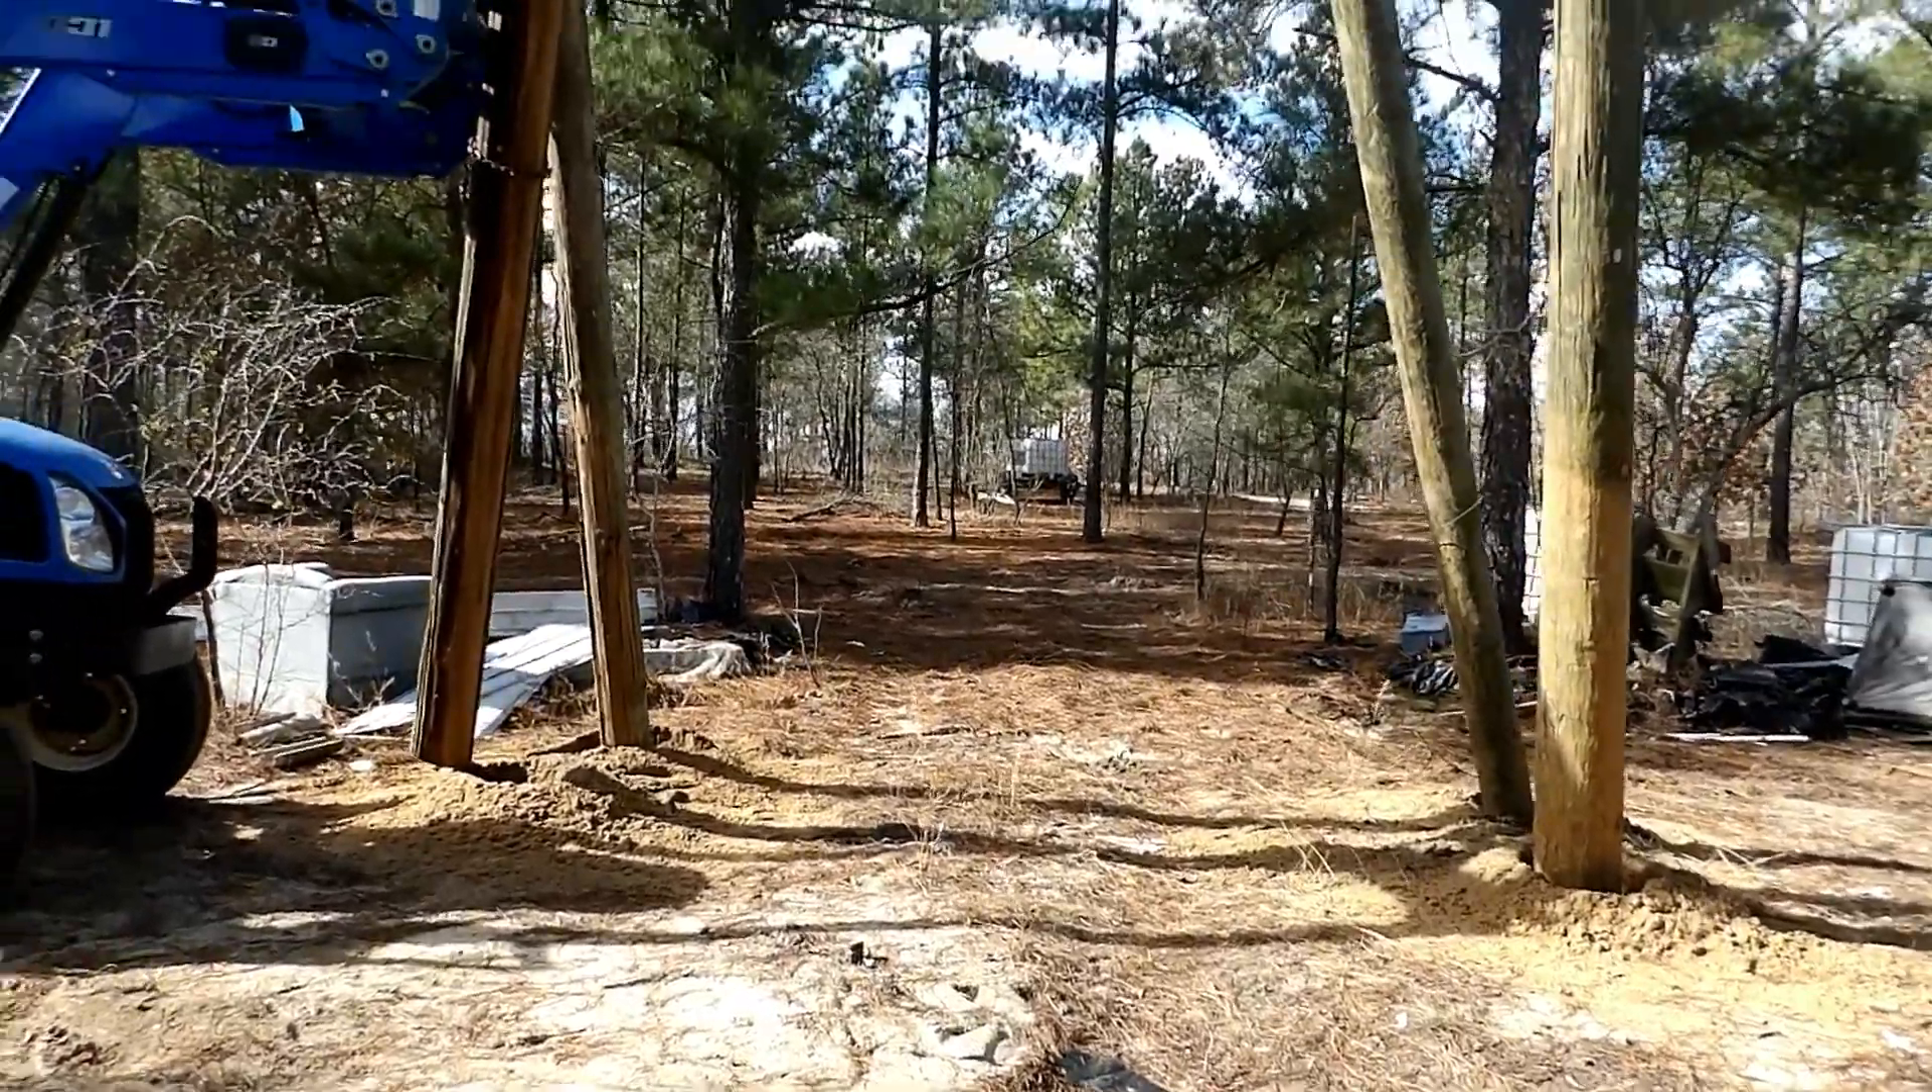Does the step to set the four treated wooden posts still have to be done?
Yes.